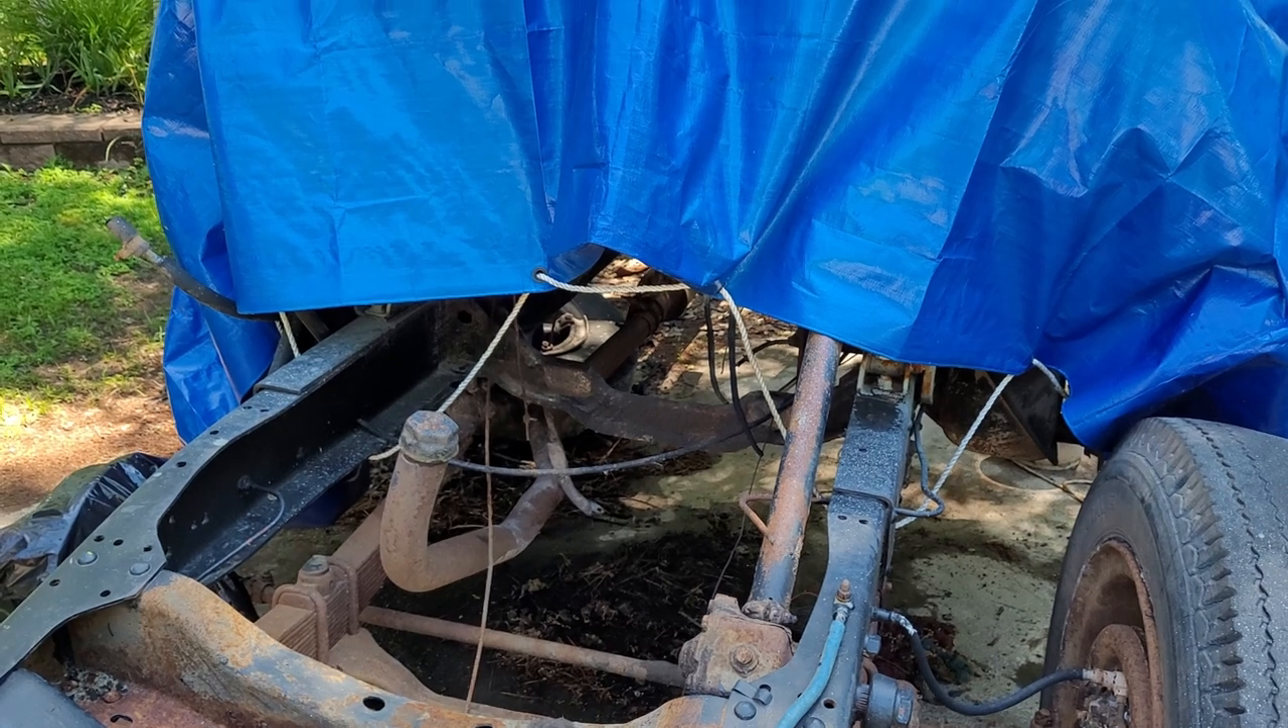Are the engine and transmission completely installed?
No.